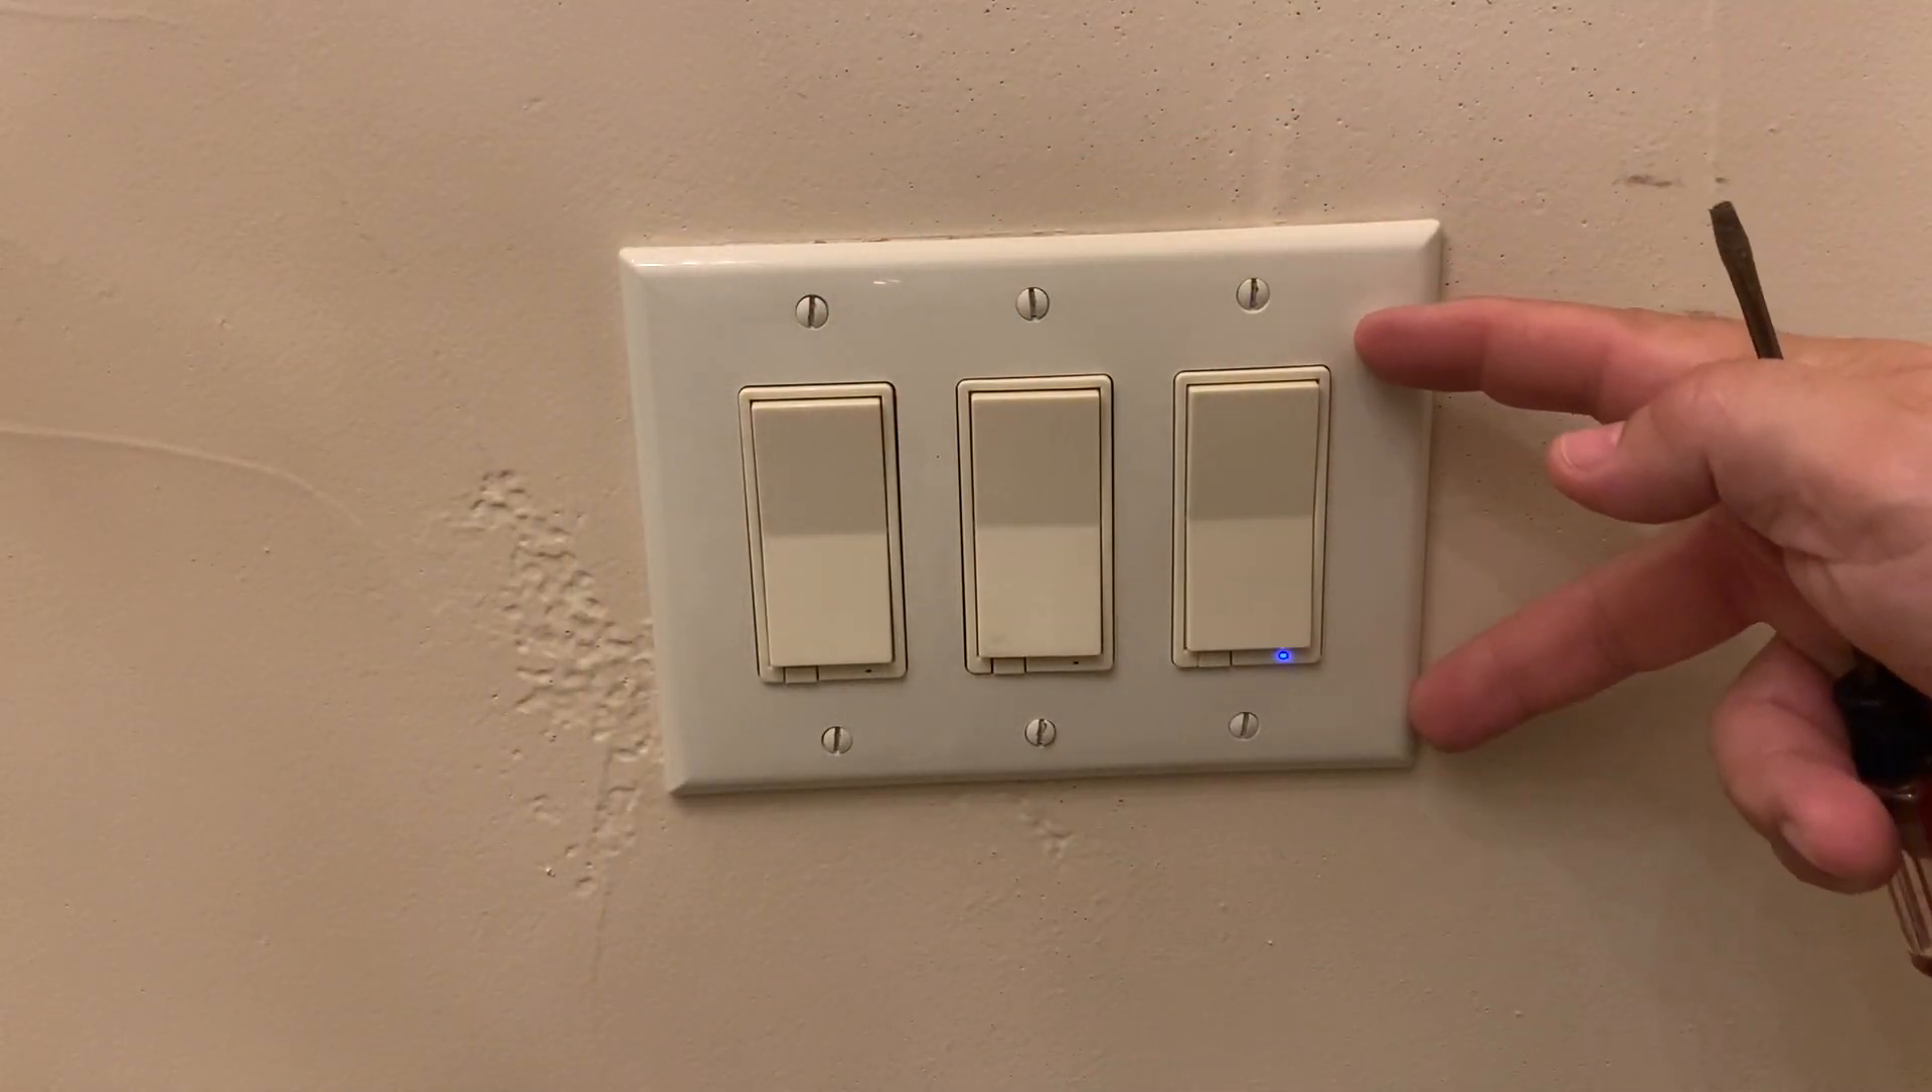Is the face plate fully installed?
Yes.